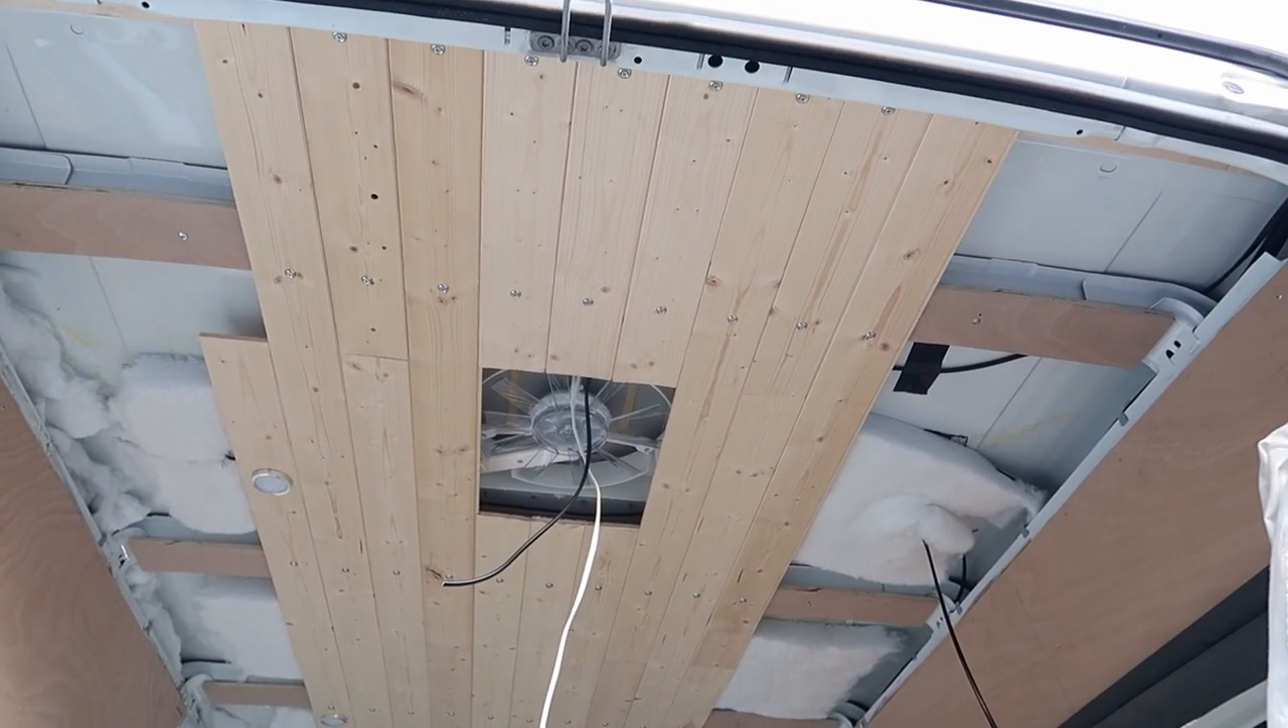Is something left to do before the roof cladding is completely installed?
Yes.